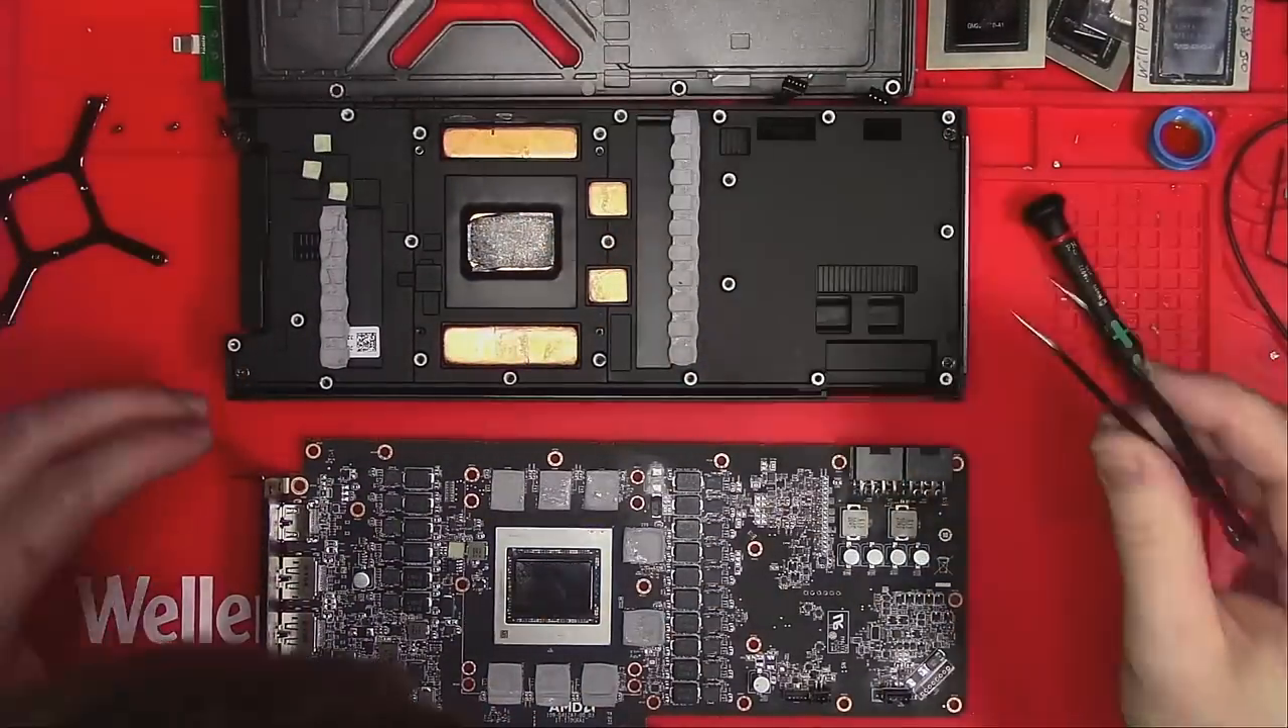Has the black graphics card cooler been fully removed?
Yes.